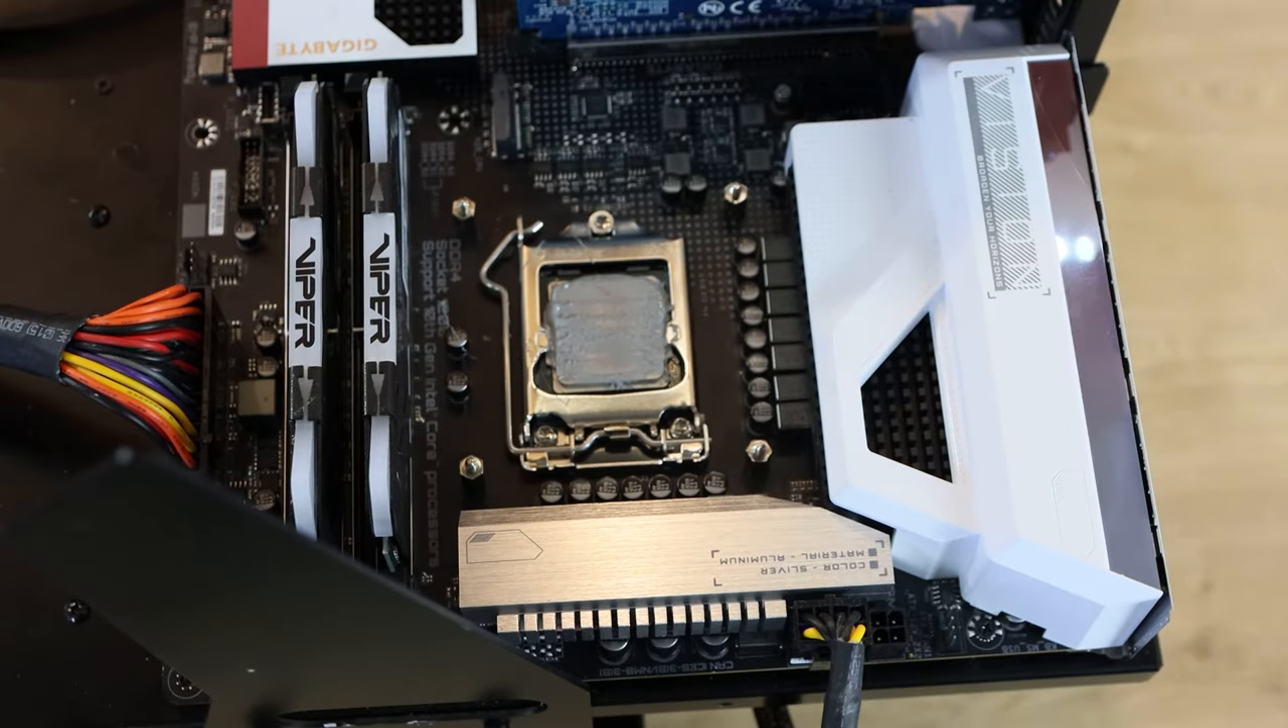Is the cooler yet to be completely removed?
No.